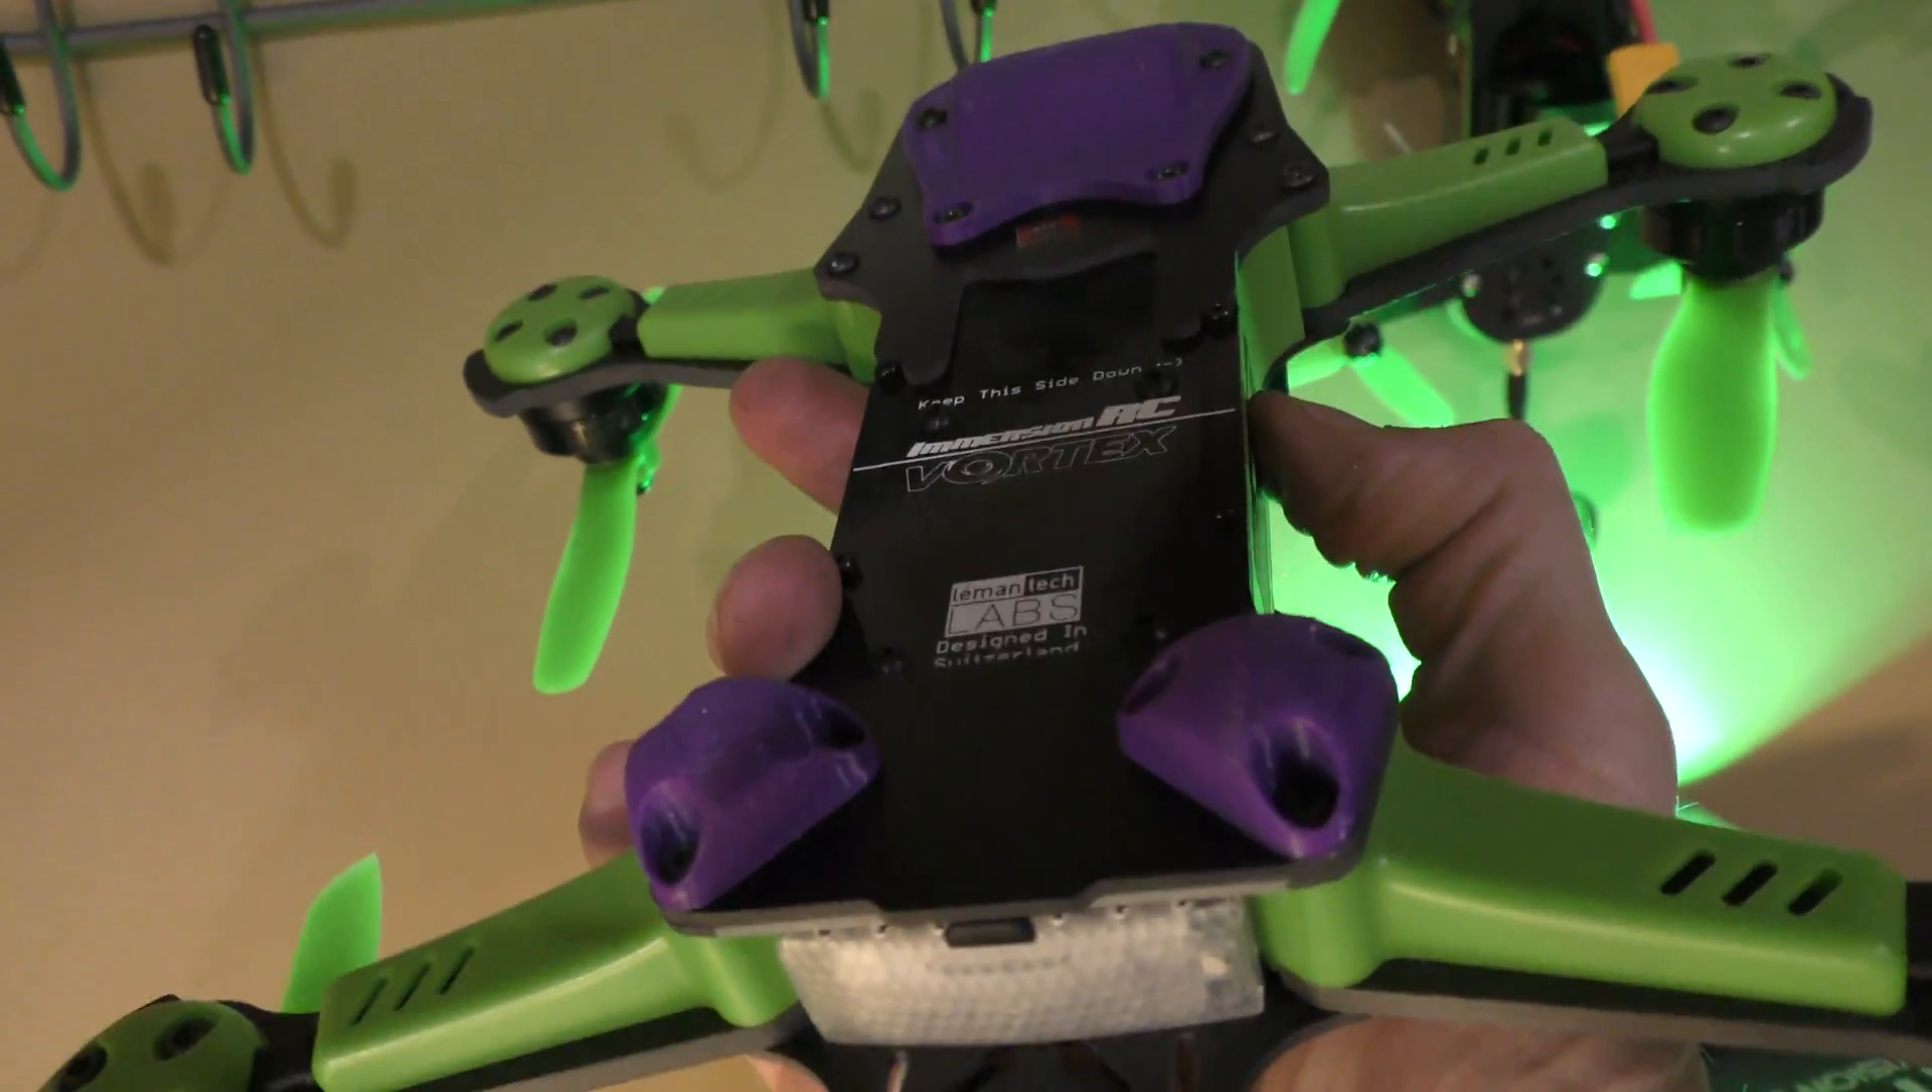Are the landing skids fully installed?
Yes.